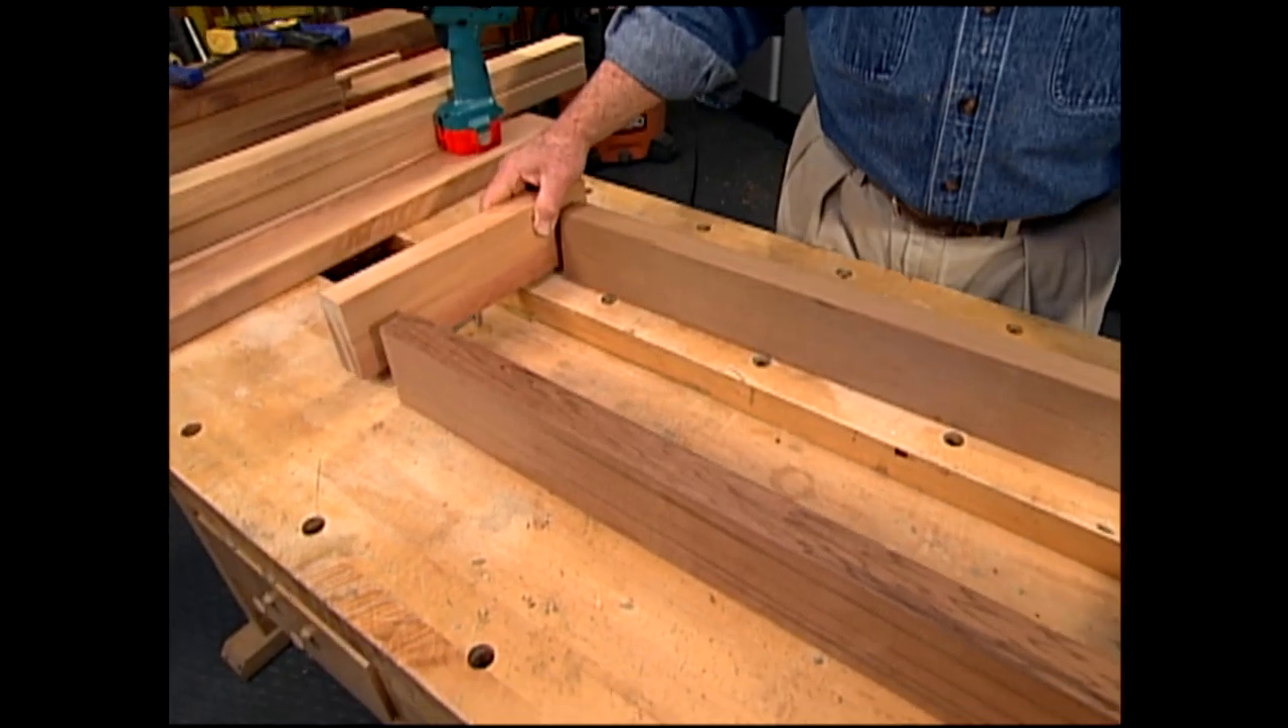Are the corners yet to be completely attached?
Yes.